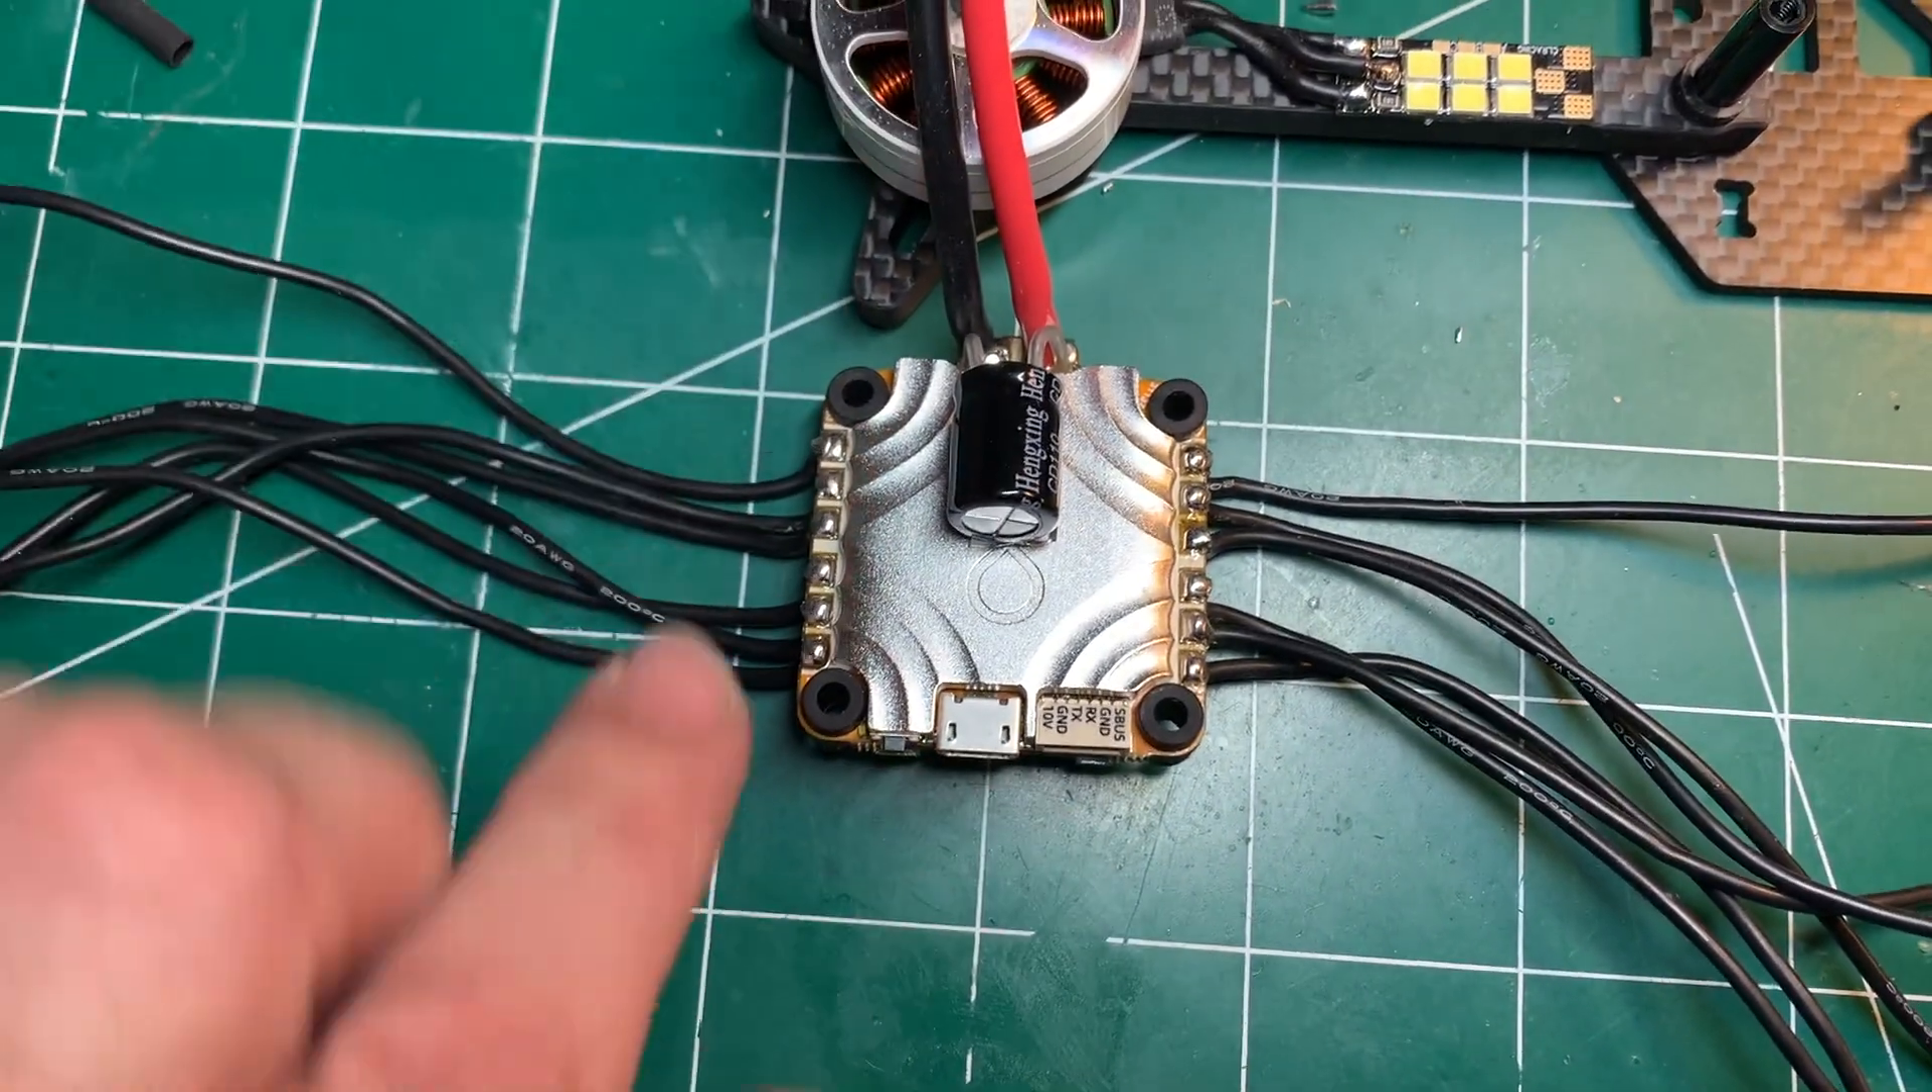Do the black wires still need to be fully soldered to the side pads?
No.